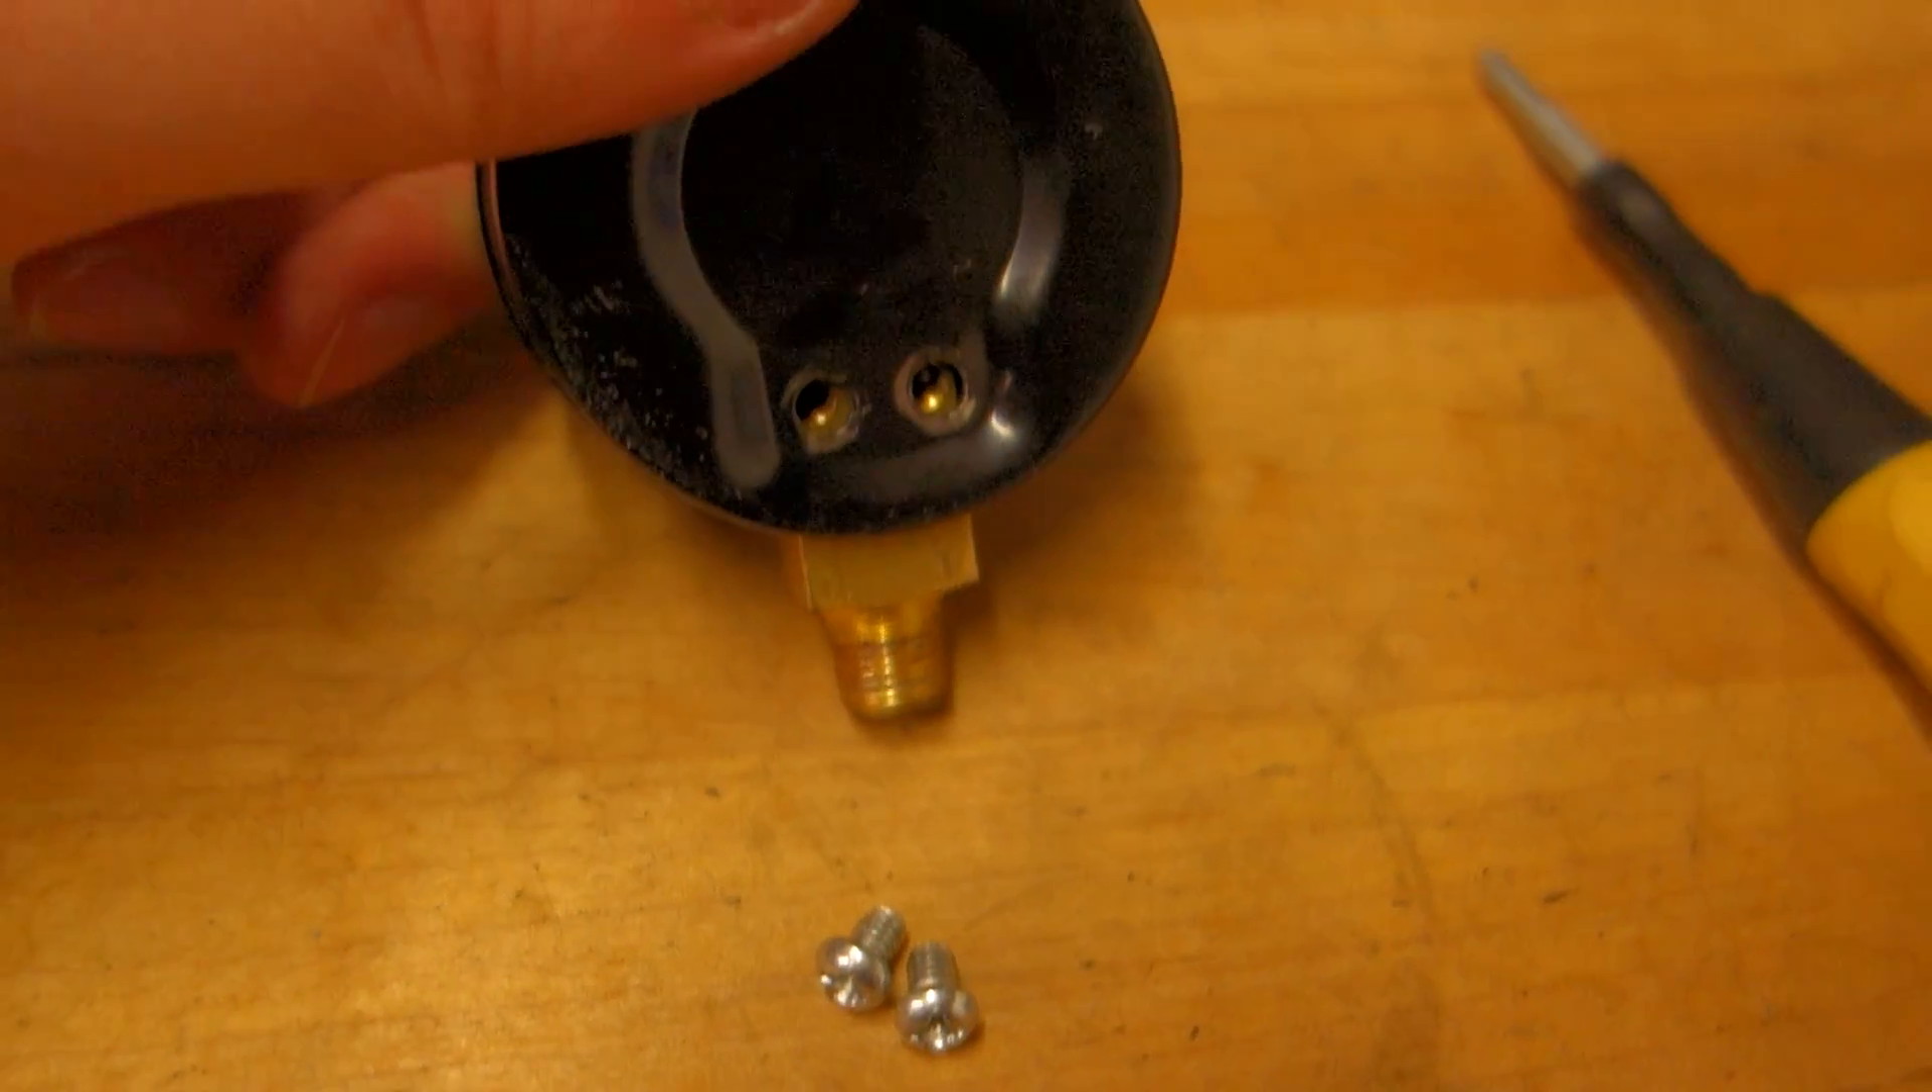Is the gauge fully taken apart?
No.